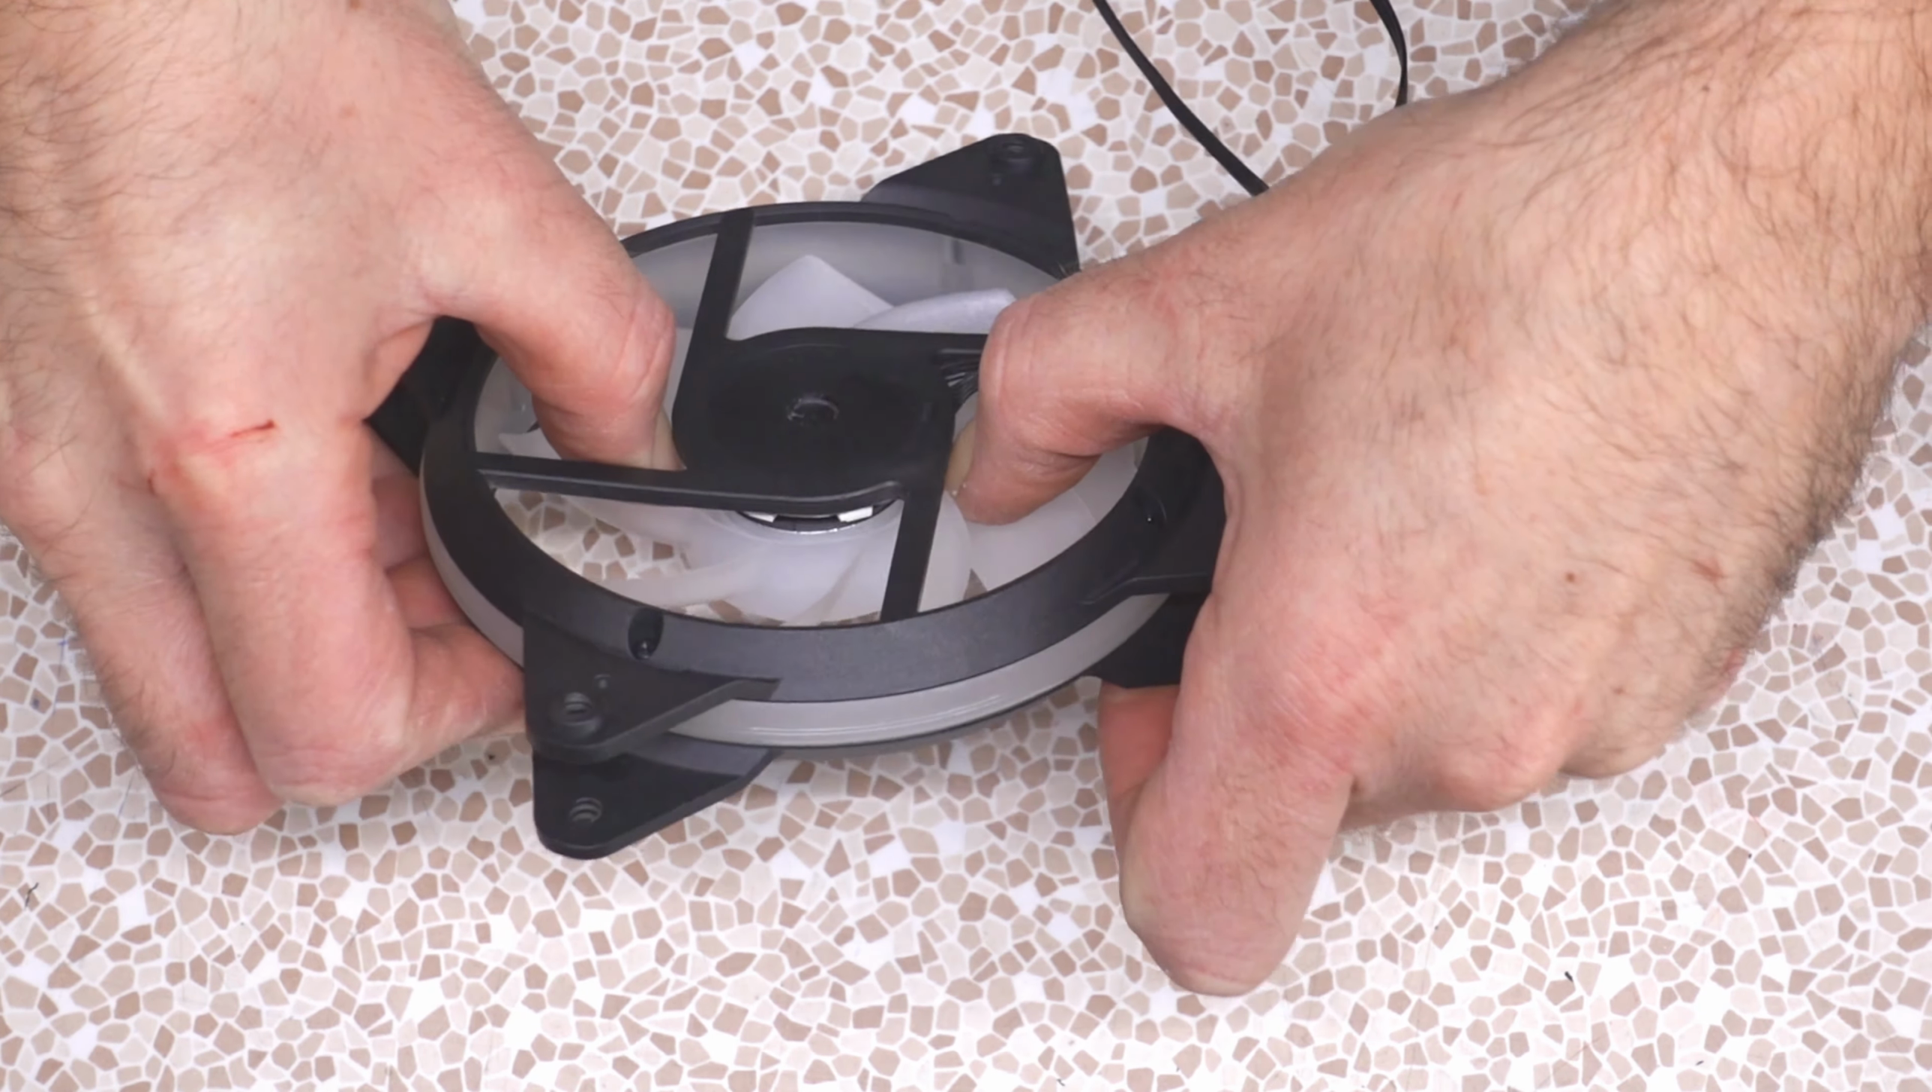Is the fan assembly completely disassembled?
No.